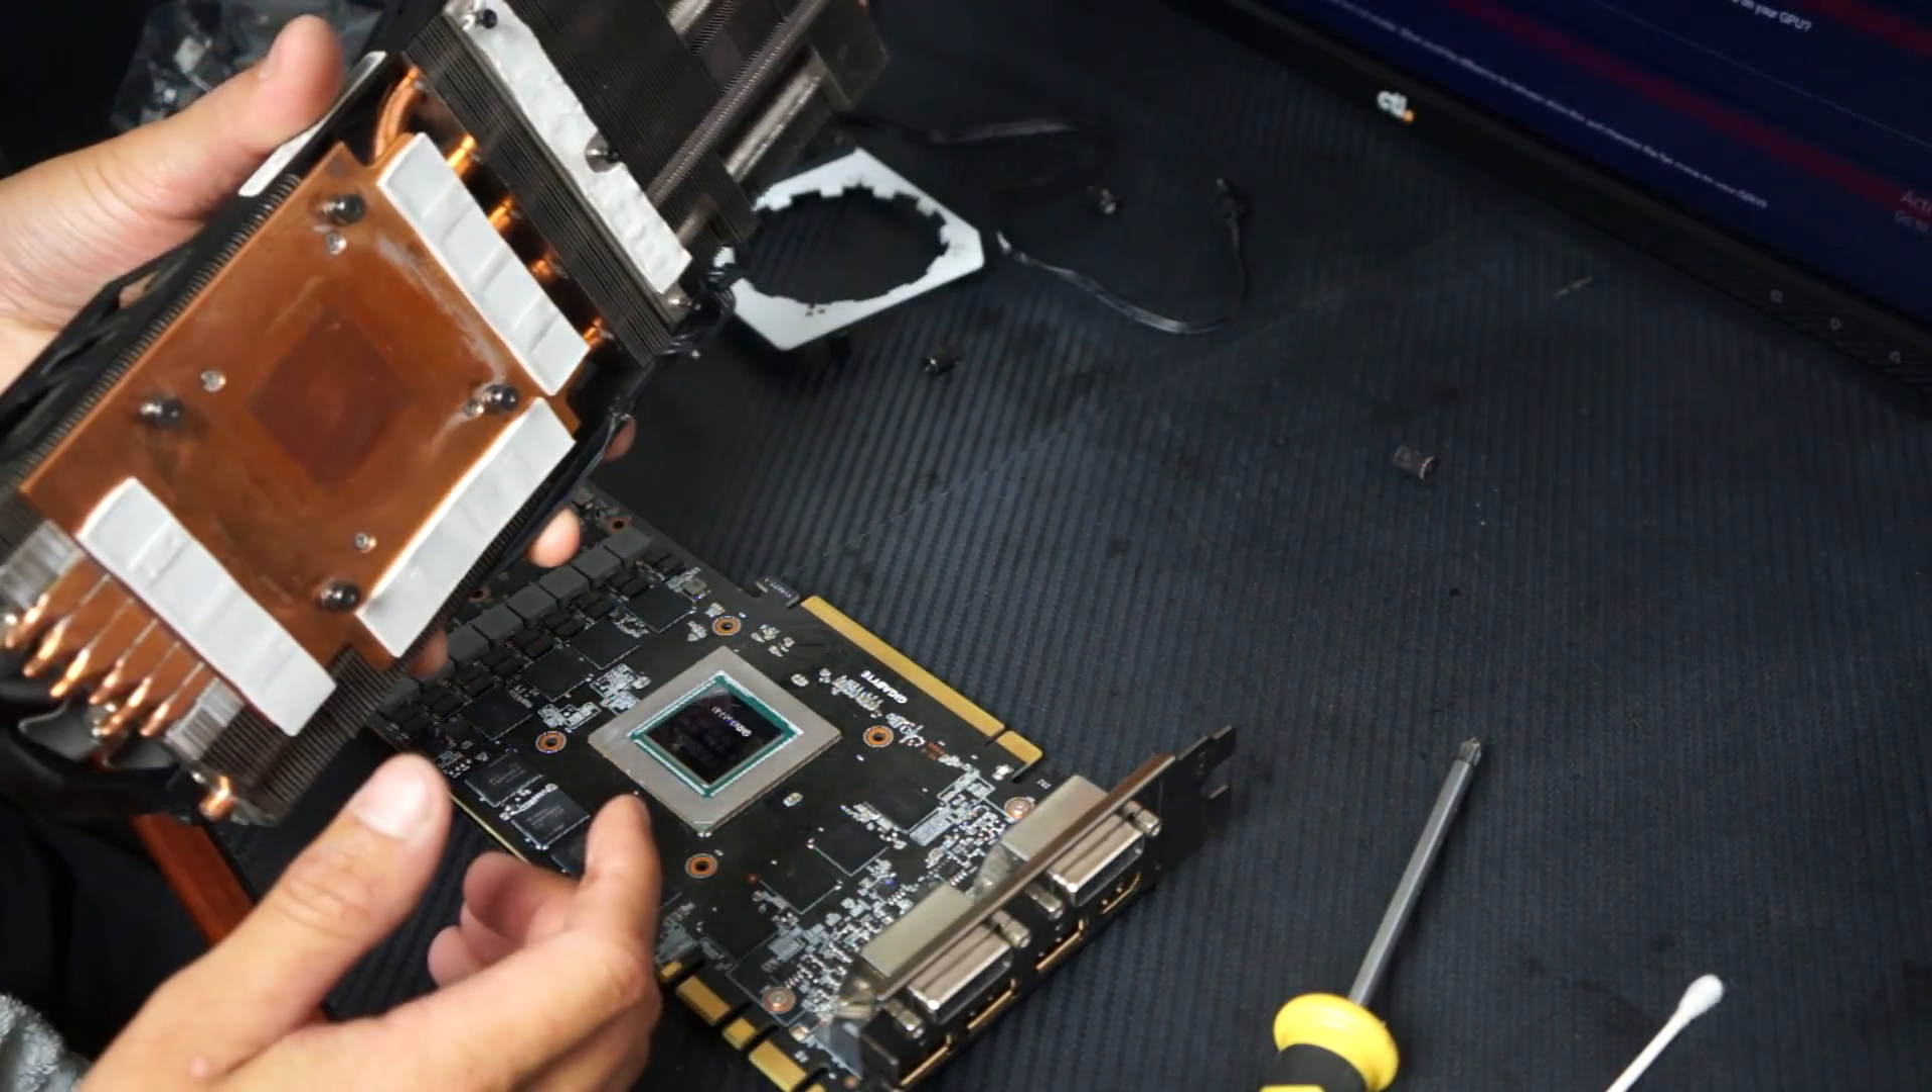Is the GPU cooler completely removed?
Yes.